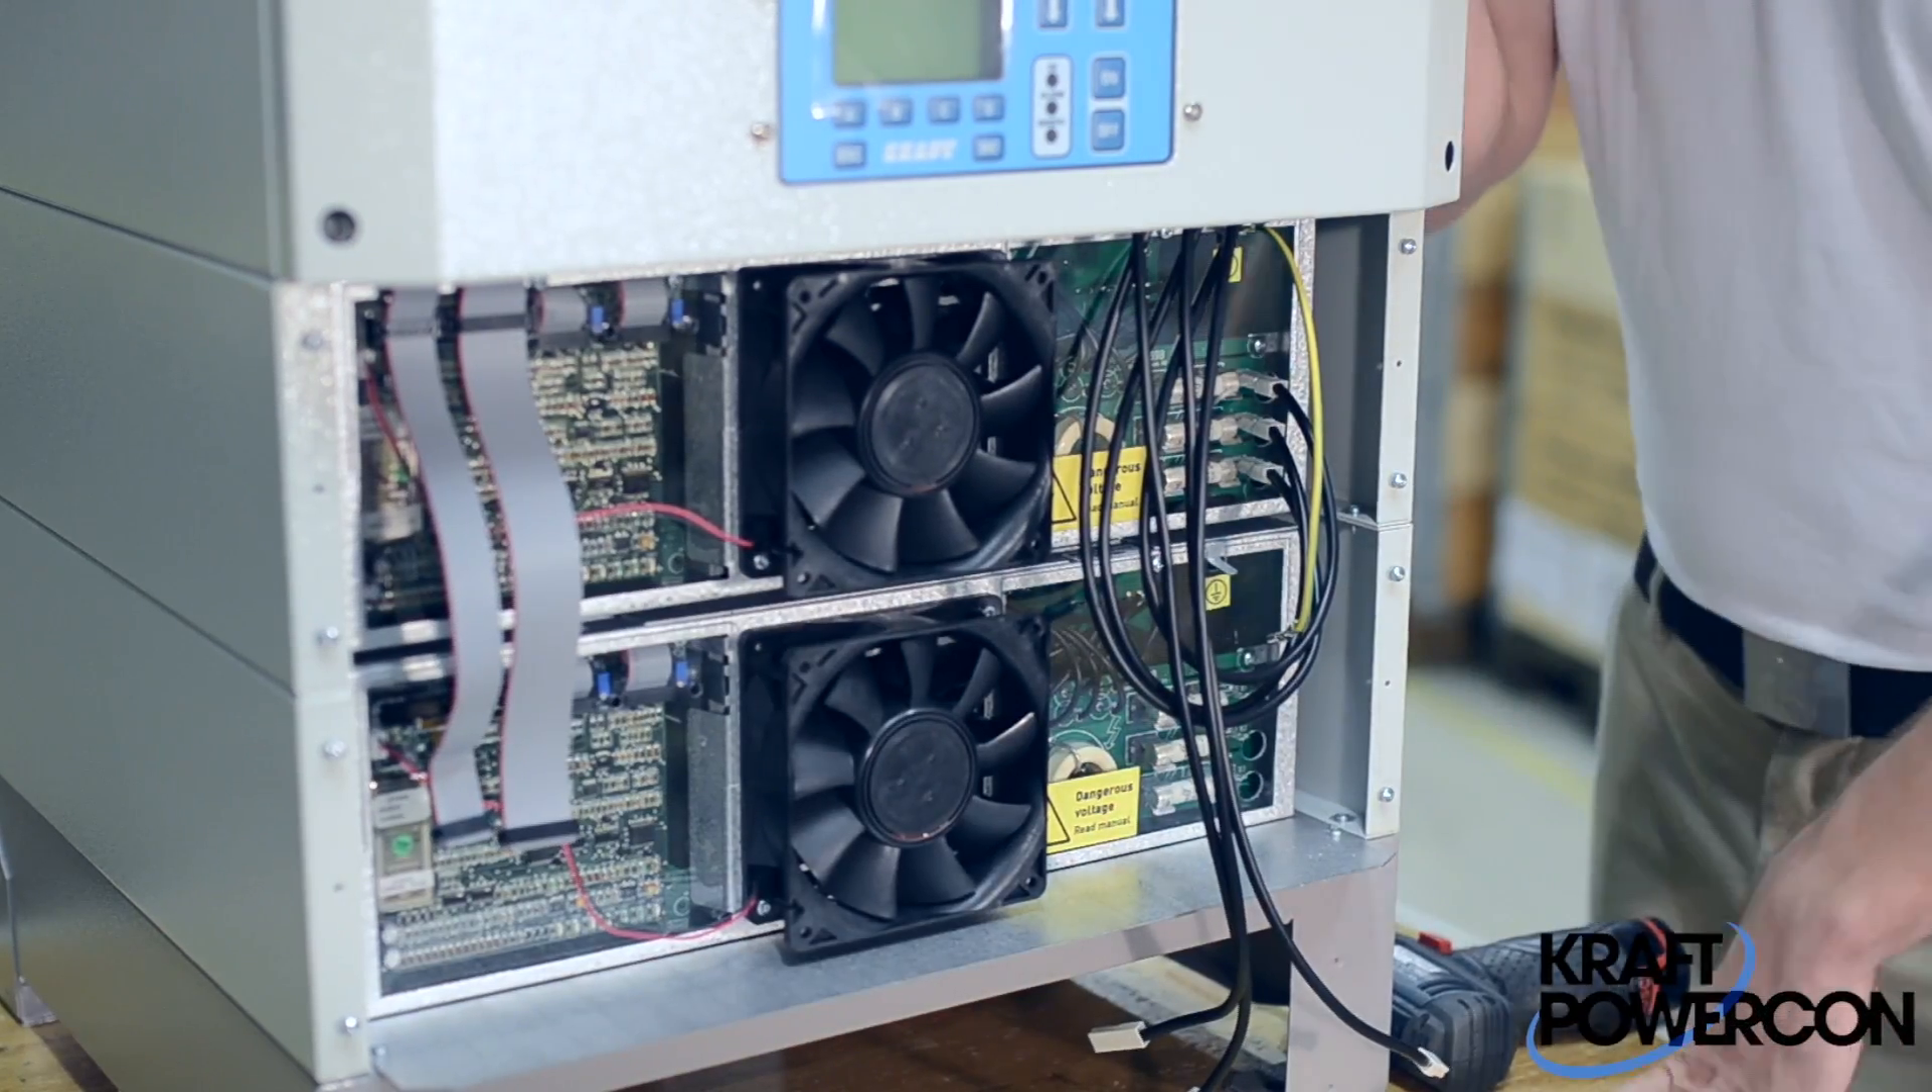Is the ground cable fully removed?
No.